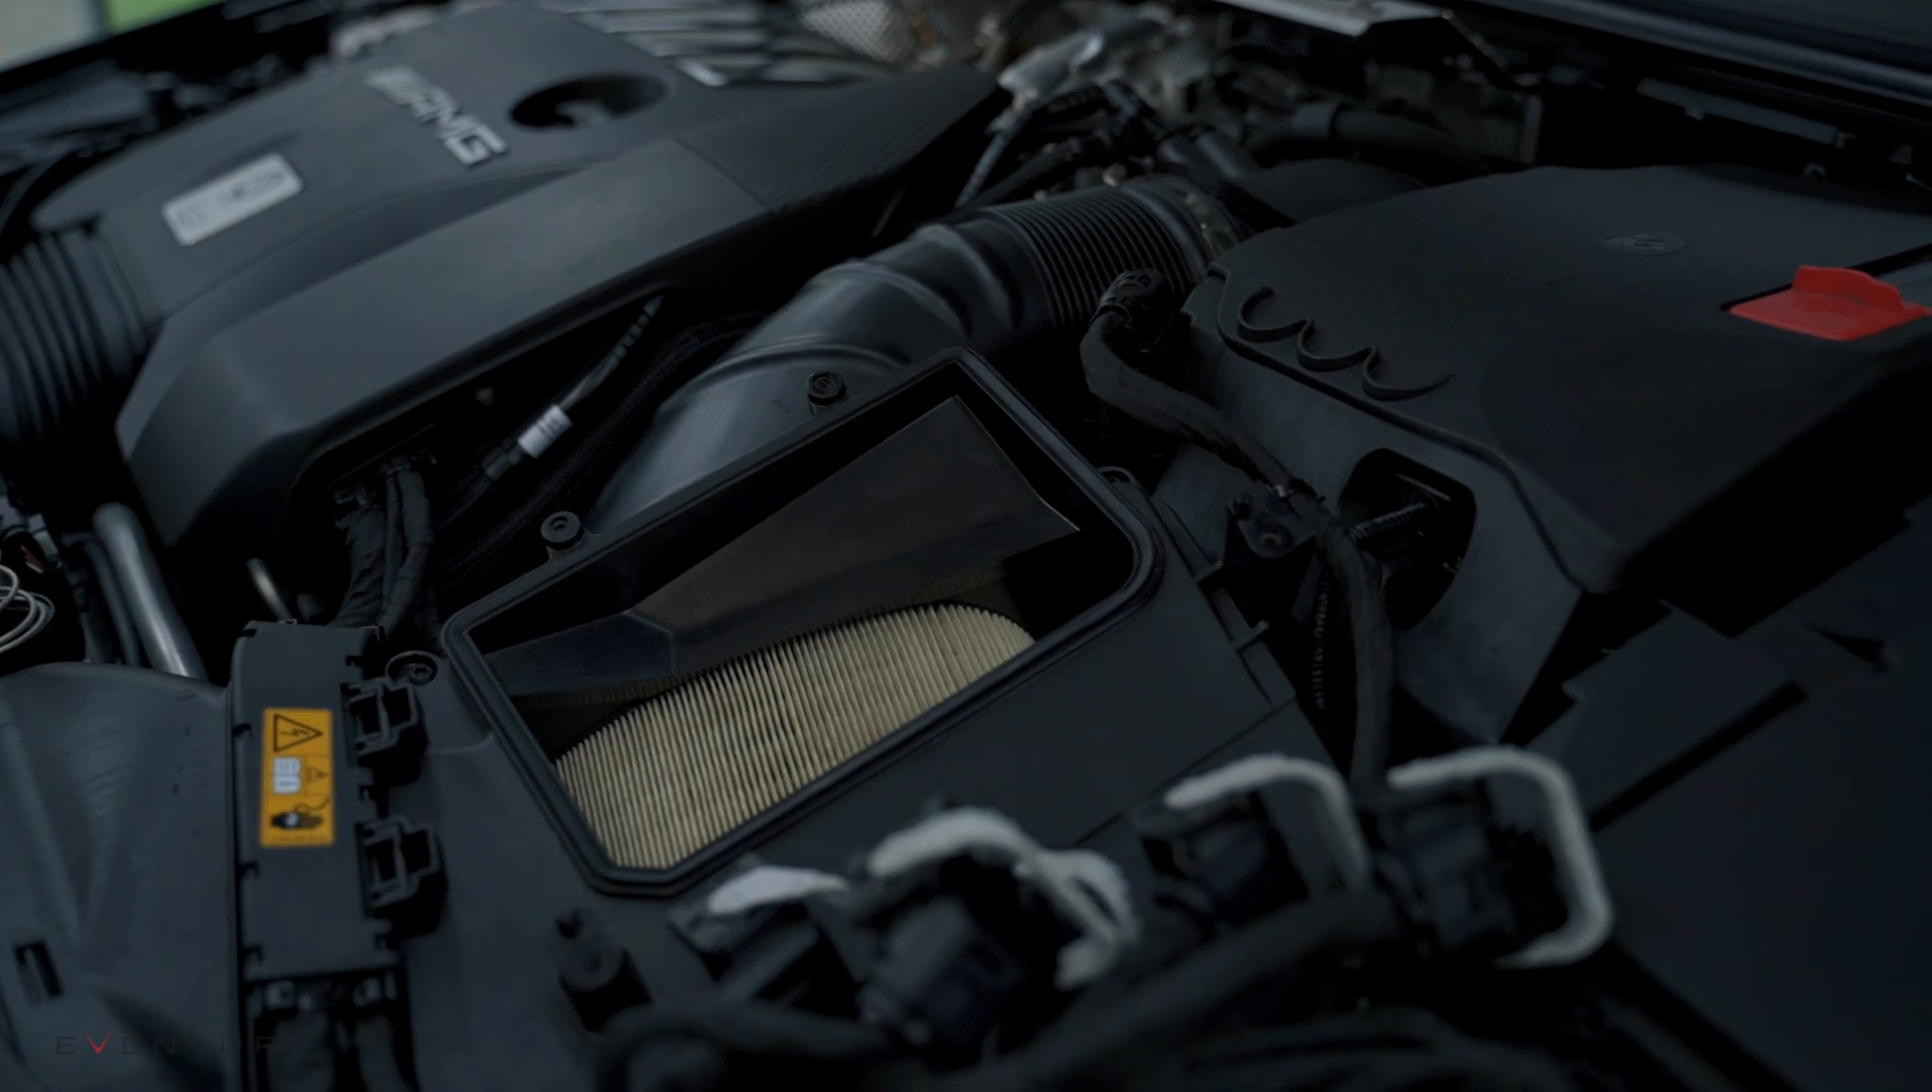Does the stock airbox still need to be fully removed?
Yes.